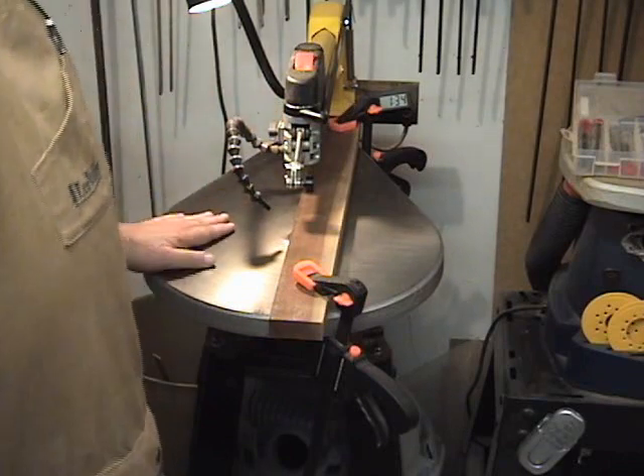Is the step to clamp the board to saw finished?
Yes.